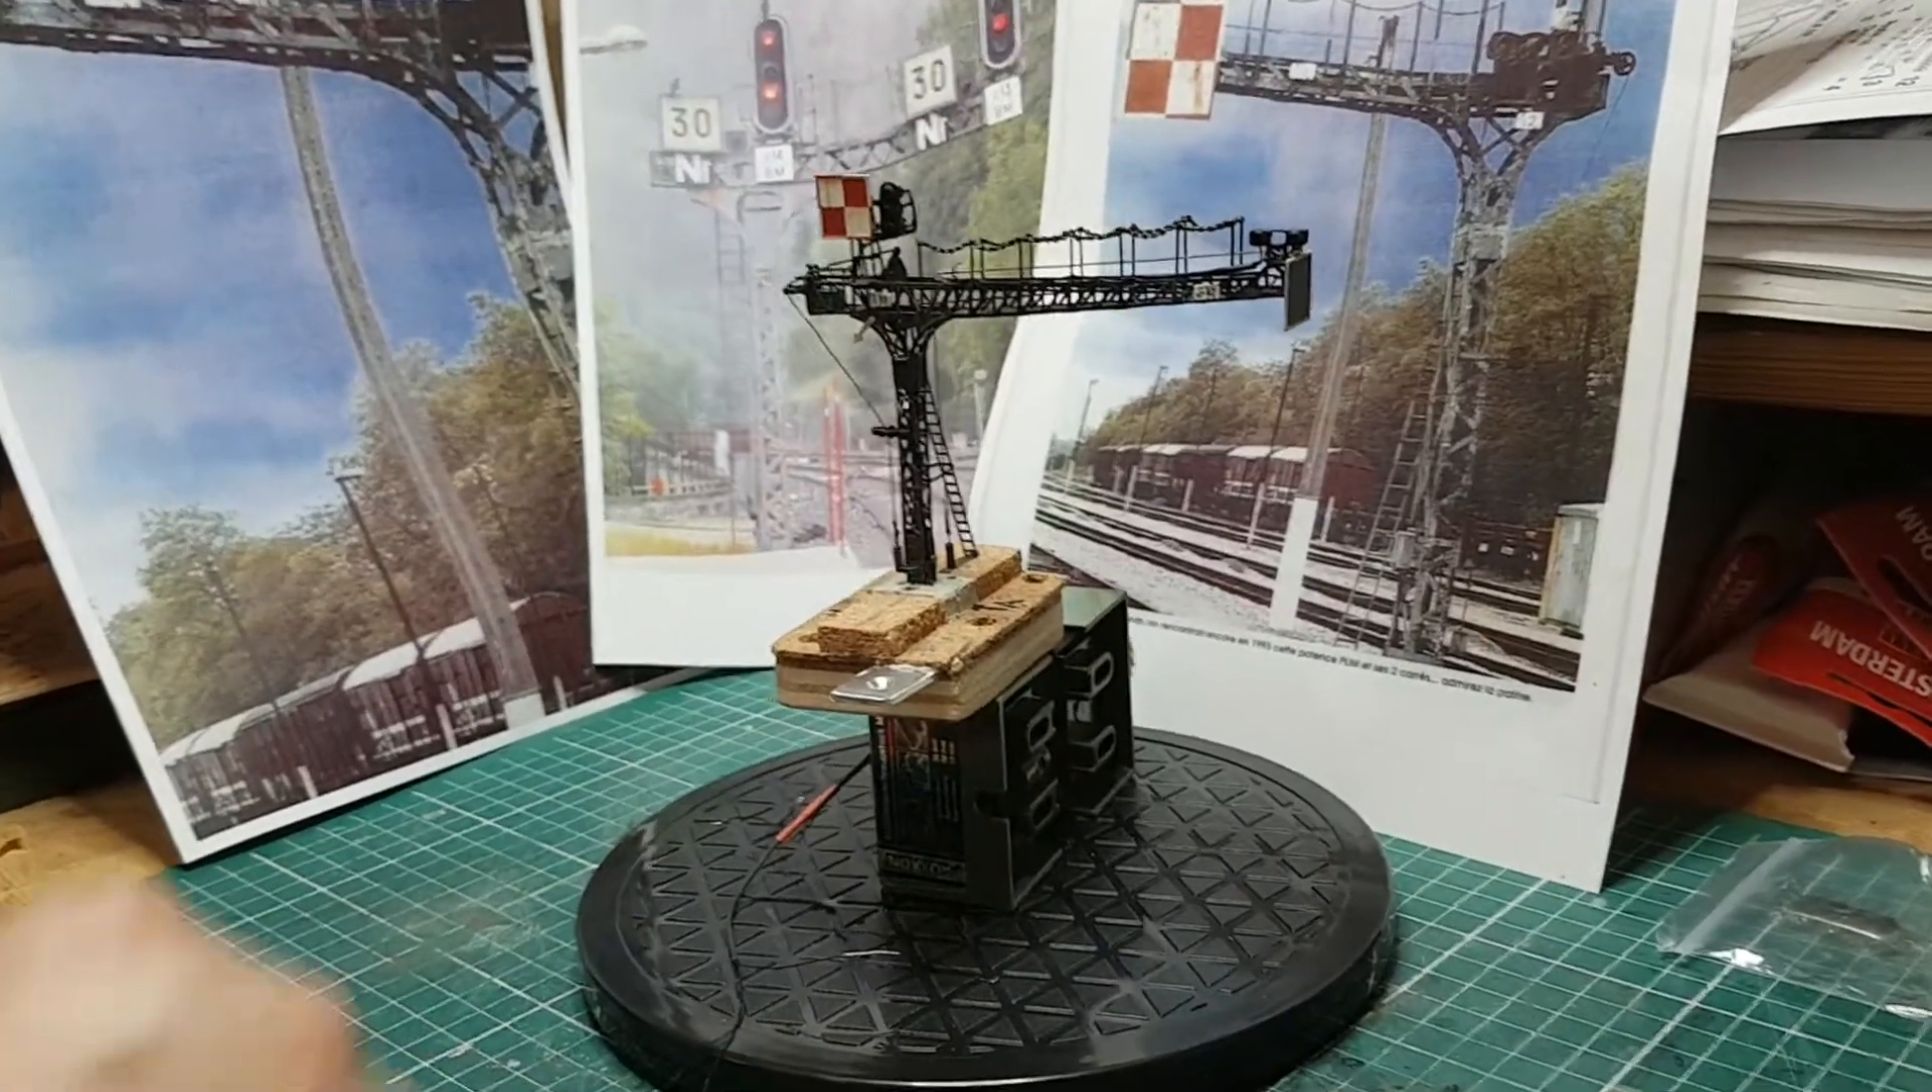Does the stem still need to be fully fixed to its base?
No.